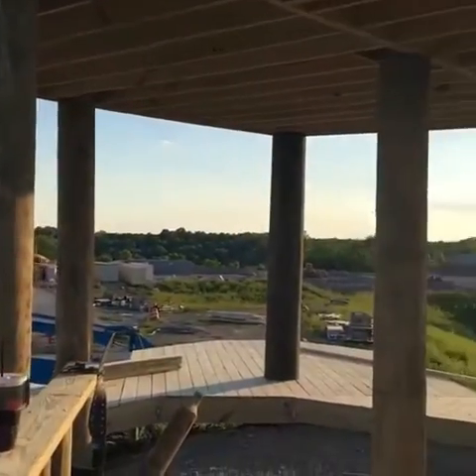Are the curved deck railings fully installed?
No.